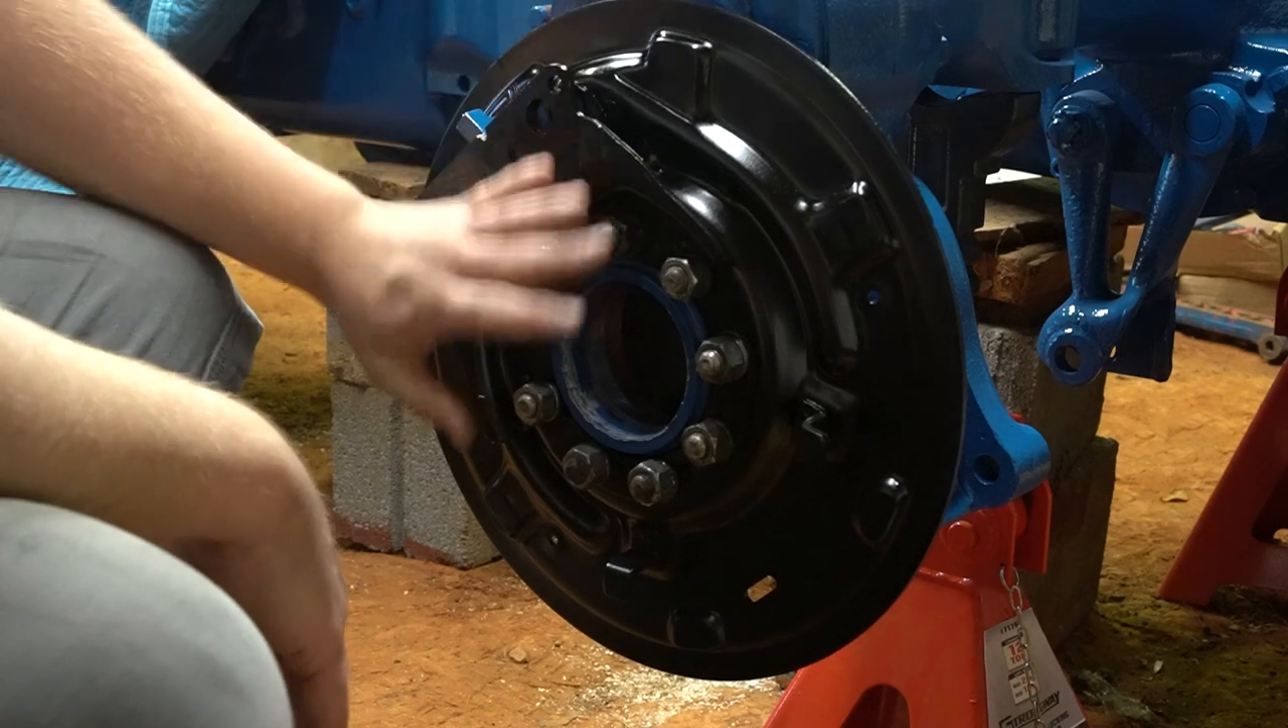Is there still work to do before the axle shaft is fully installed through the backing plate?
Yes.